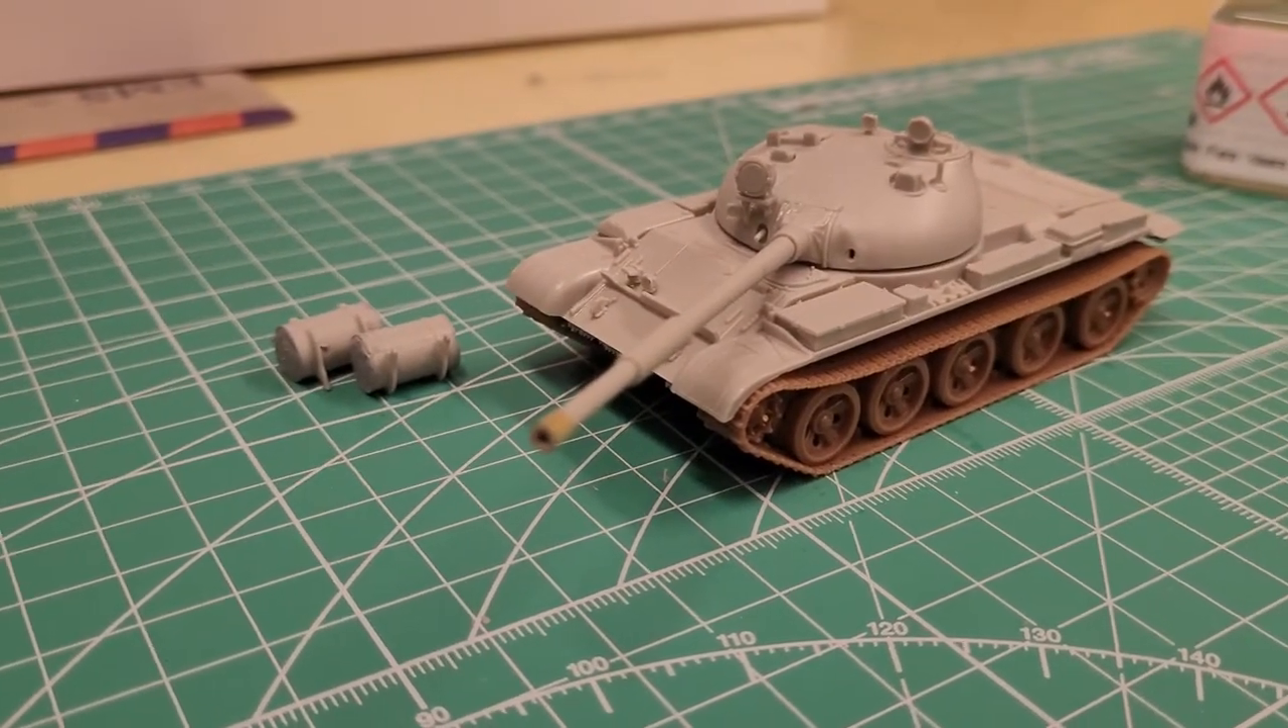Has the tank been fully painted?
No.